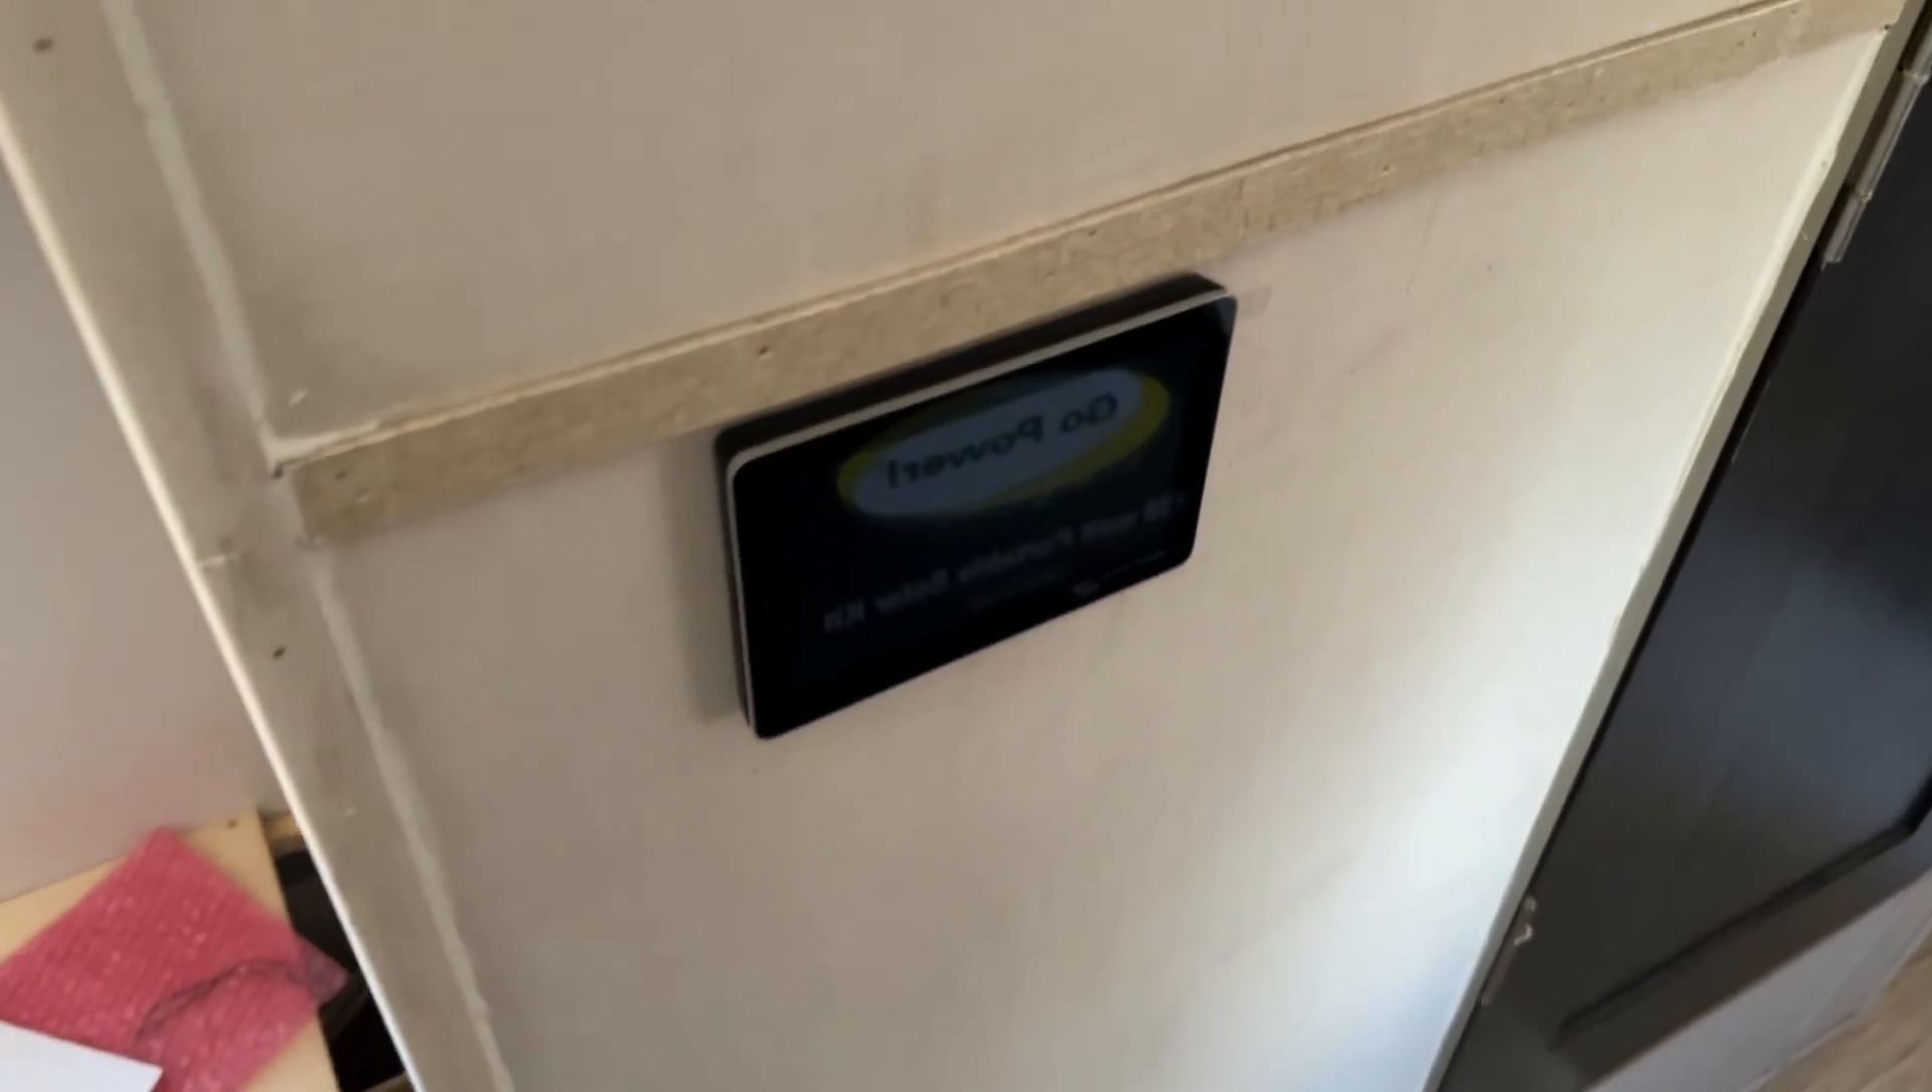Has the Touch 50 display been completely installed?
Yes.